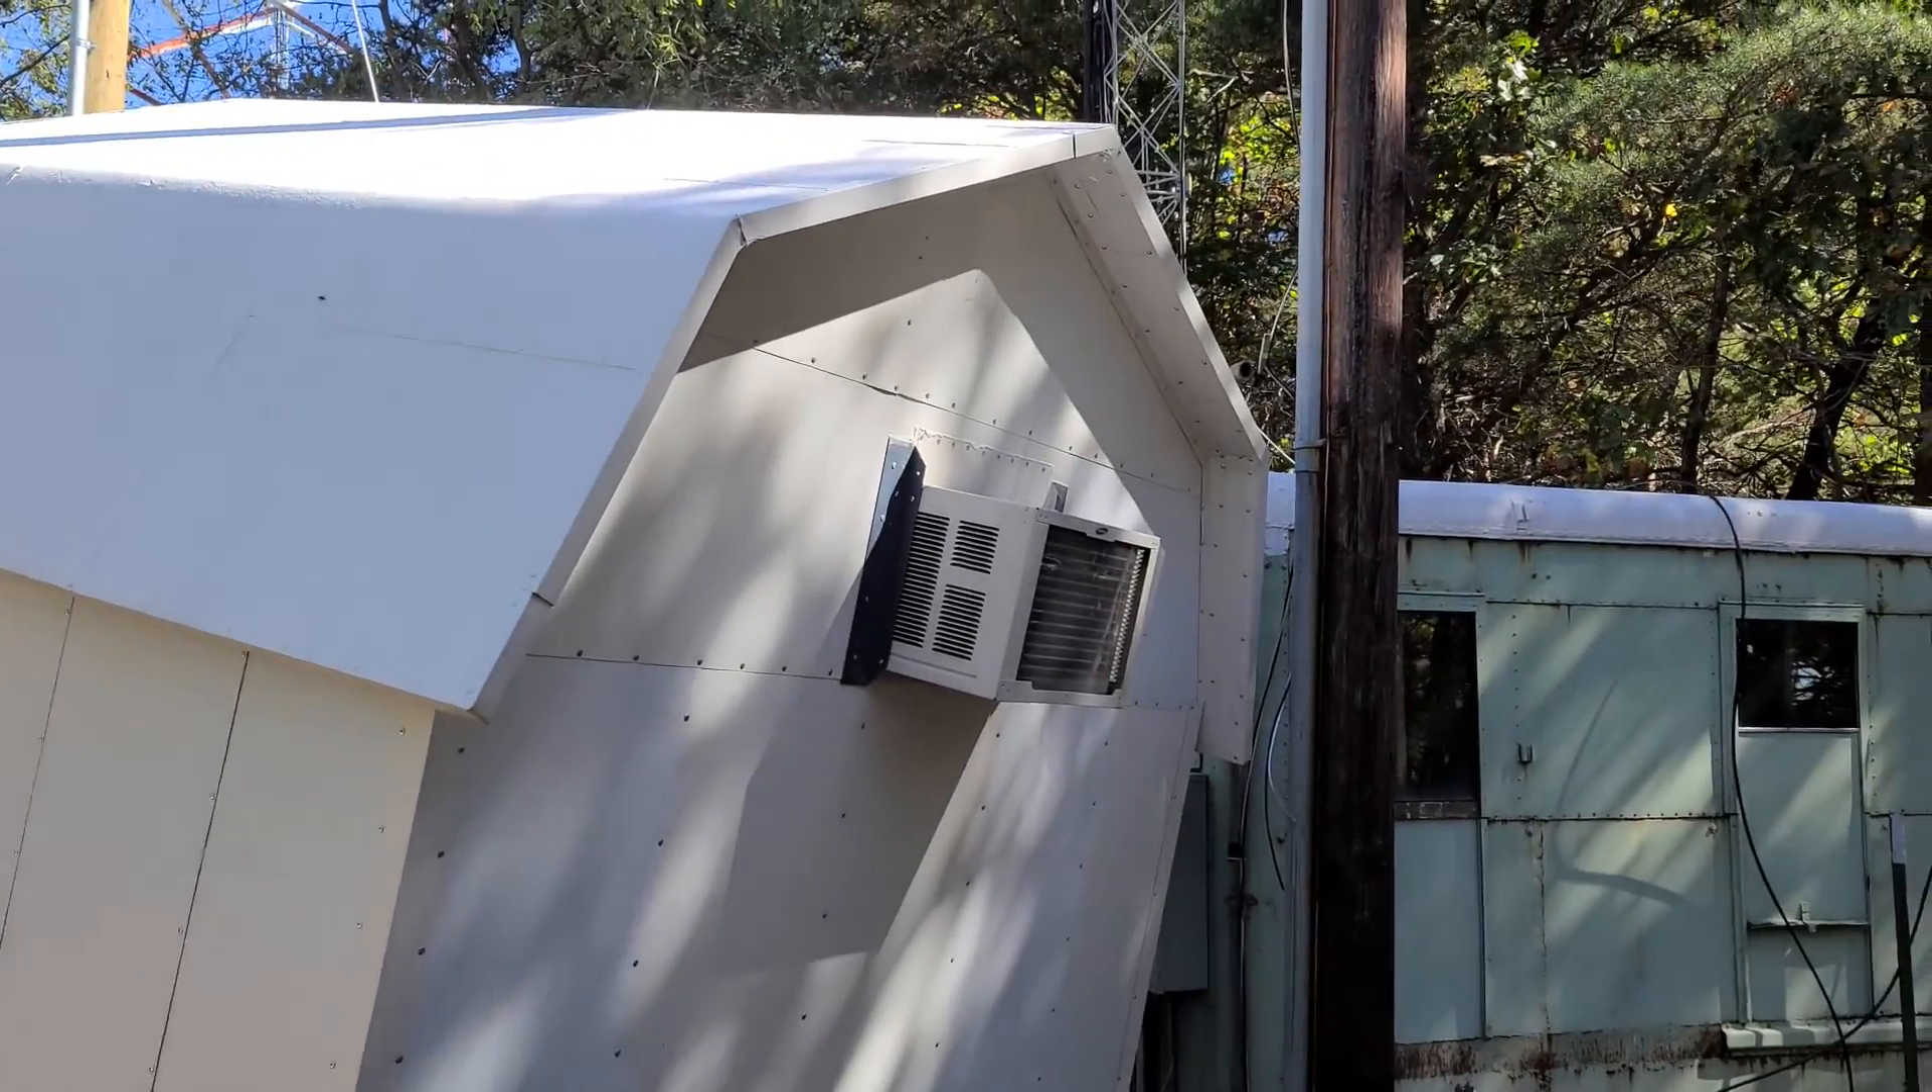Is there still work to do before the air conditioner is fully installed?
No.